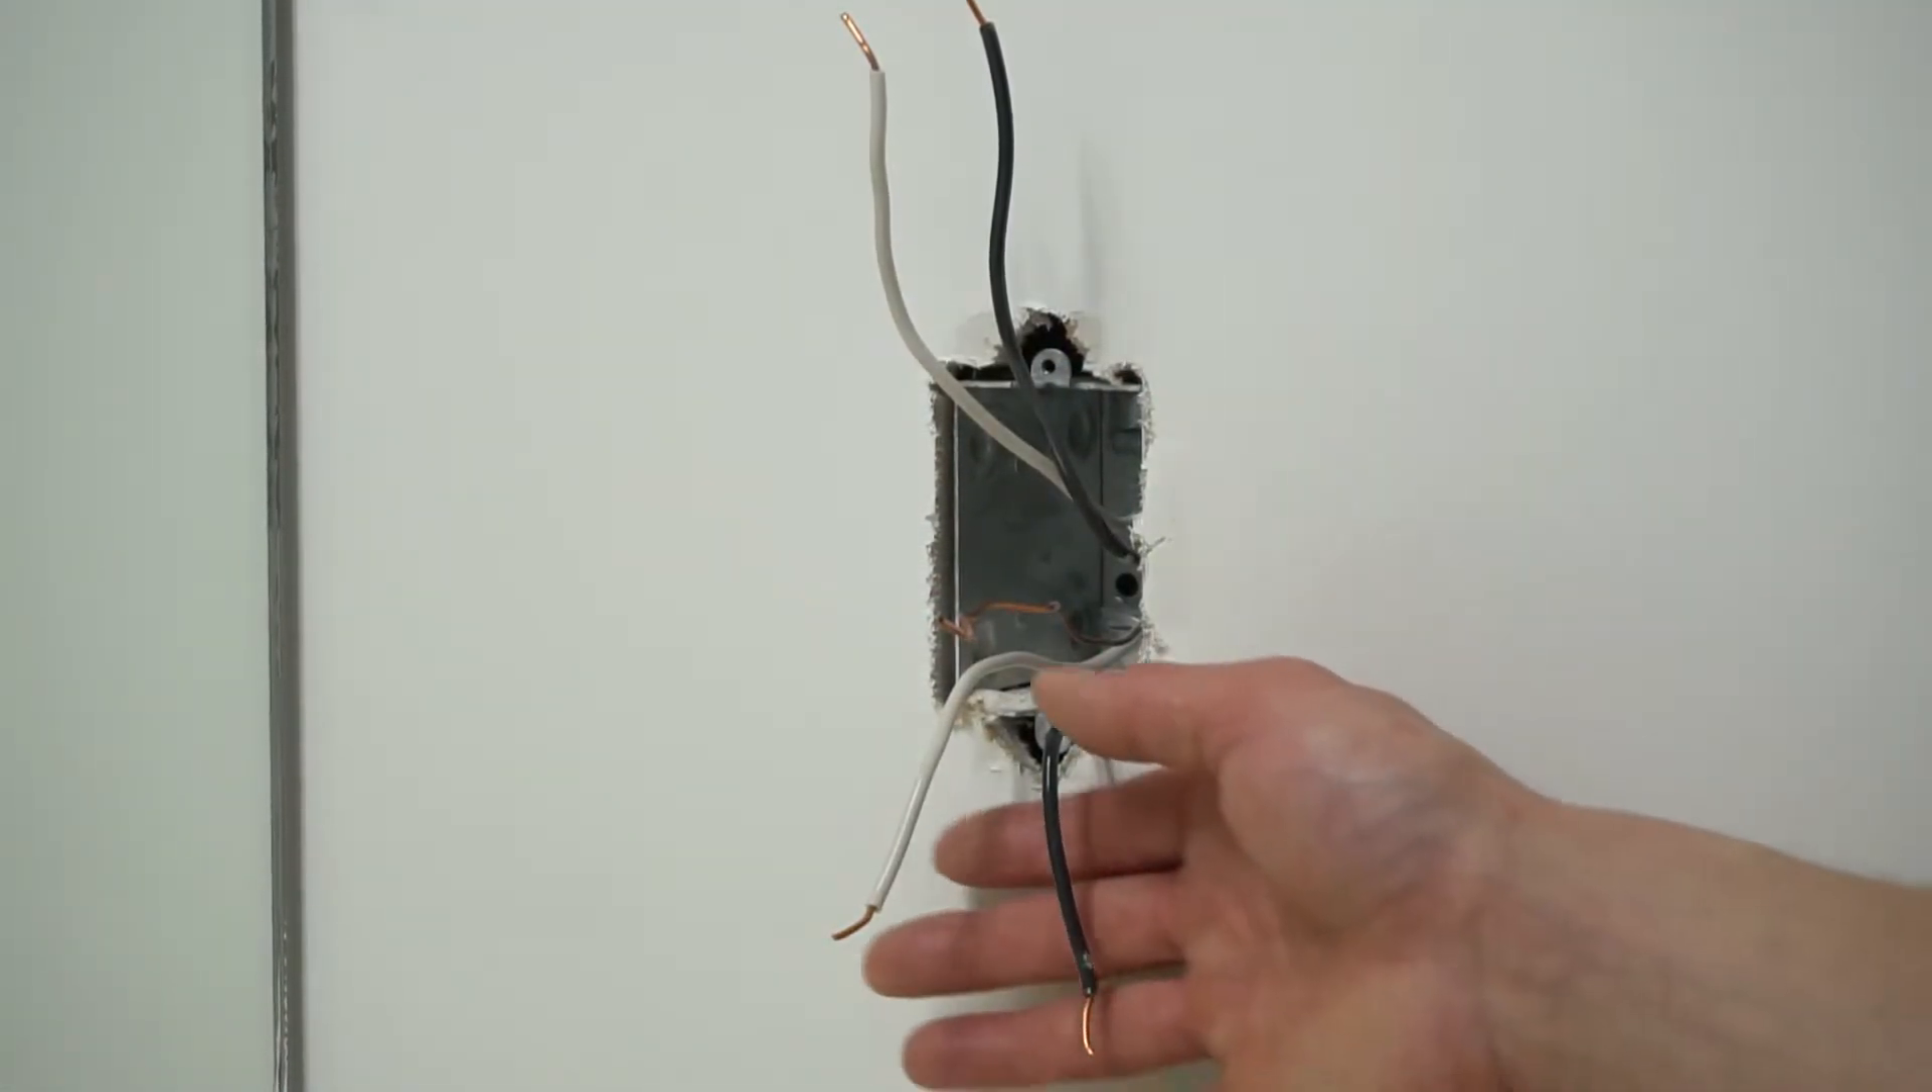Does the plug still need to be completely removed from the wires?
No.